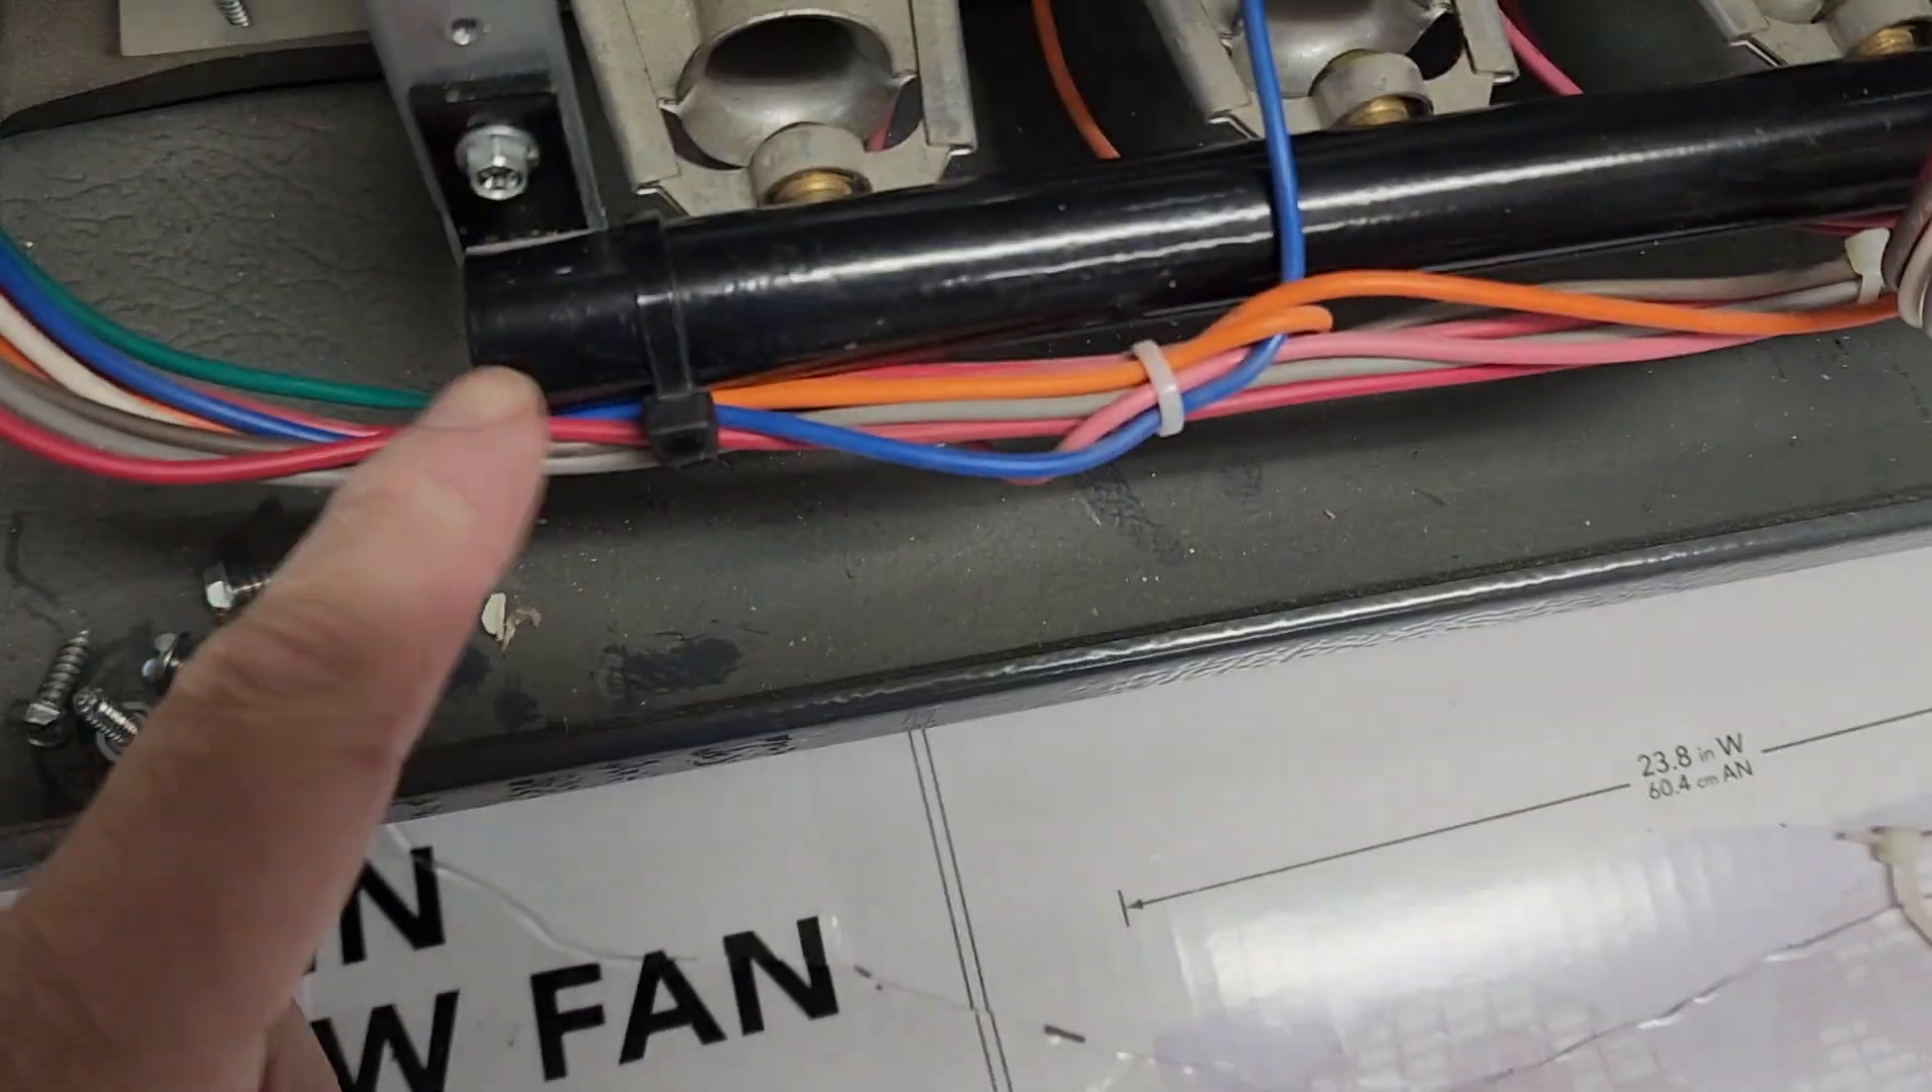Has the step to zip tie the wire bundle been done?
Yes.